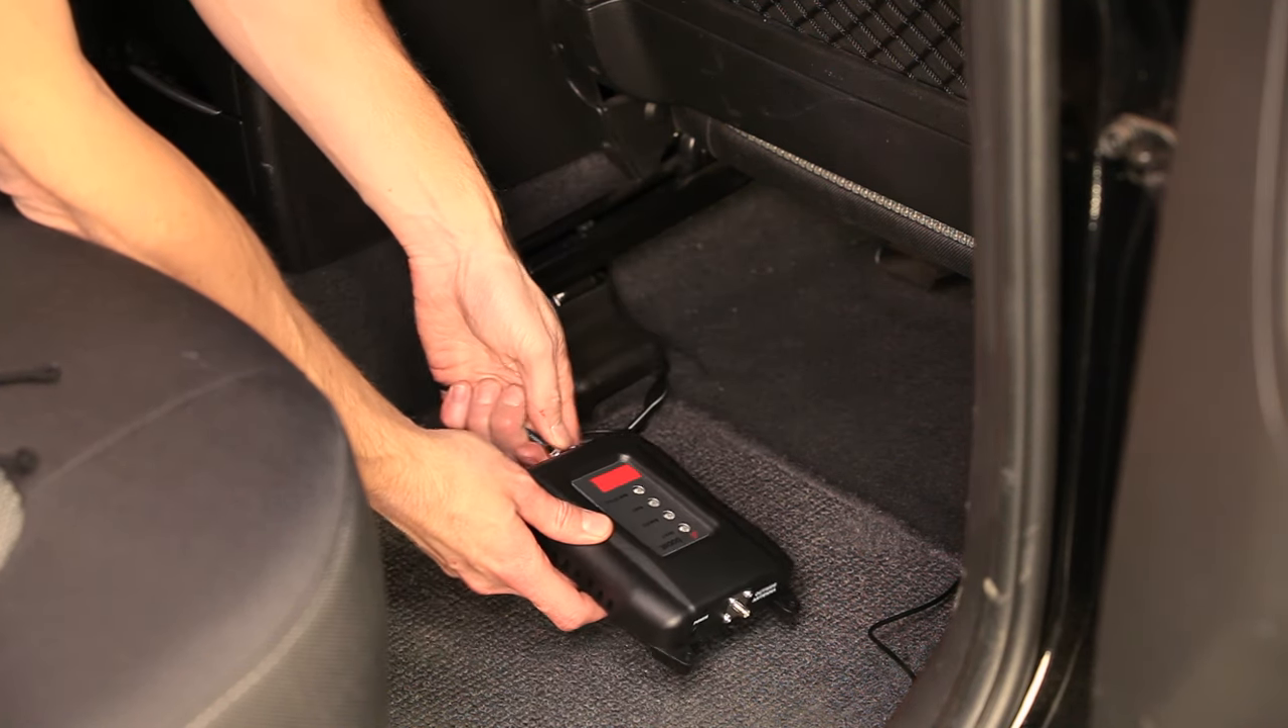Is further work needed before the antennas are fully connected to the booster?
Yes.